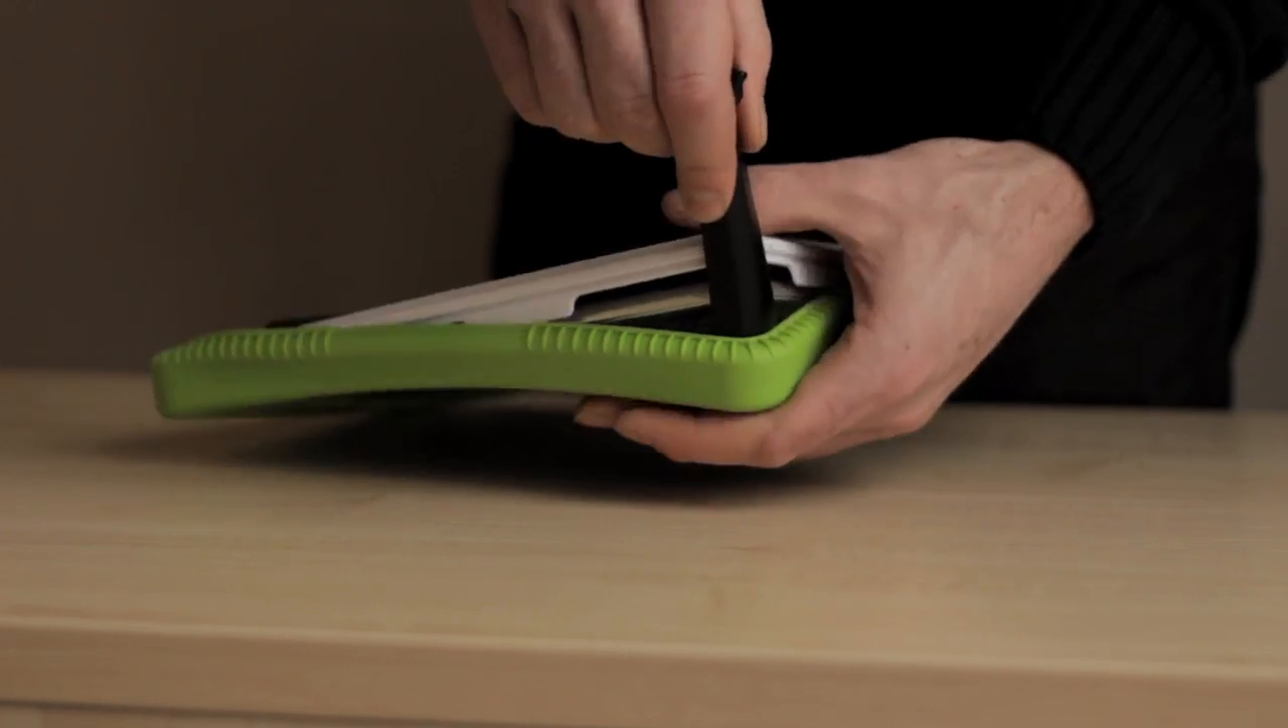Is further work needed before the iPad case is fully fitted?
Yes.